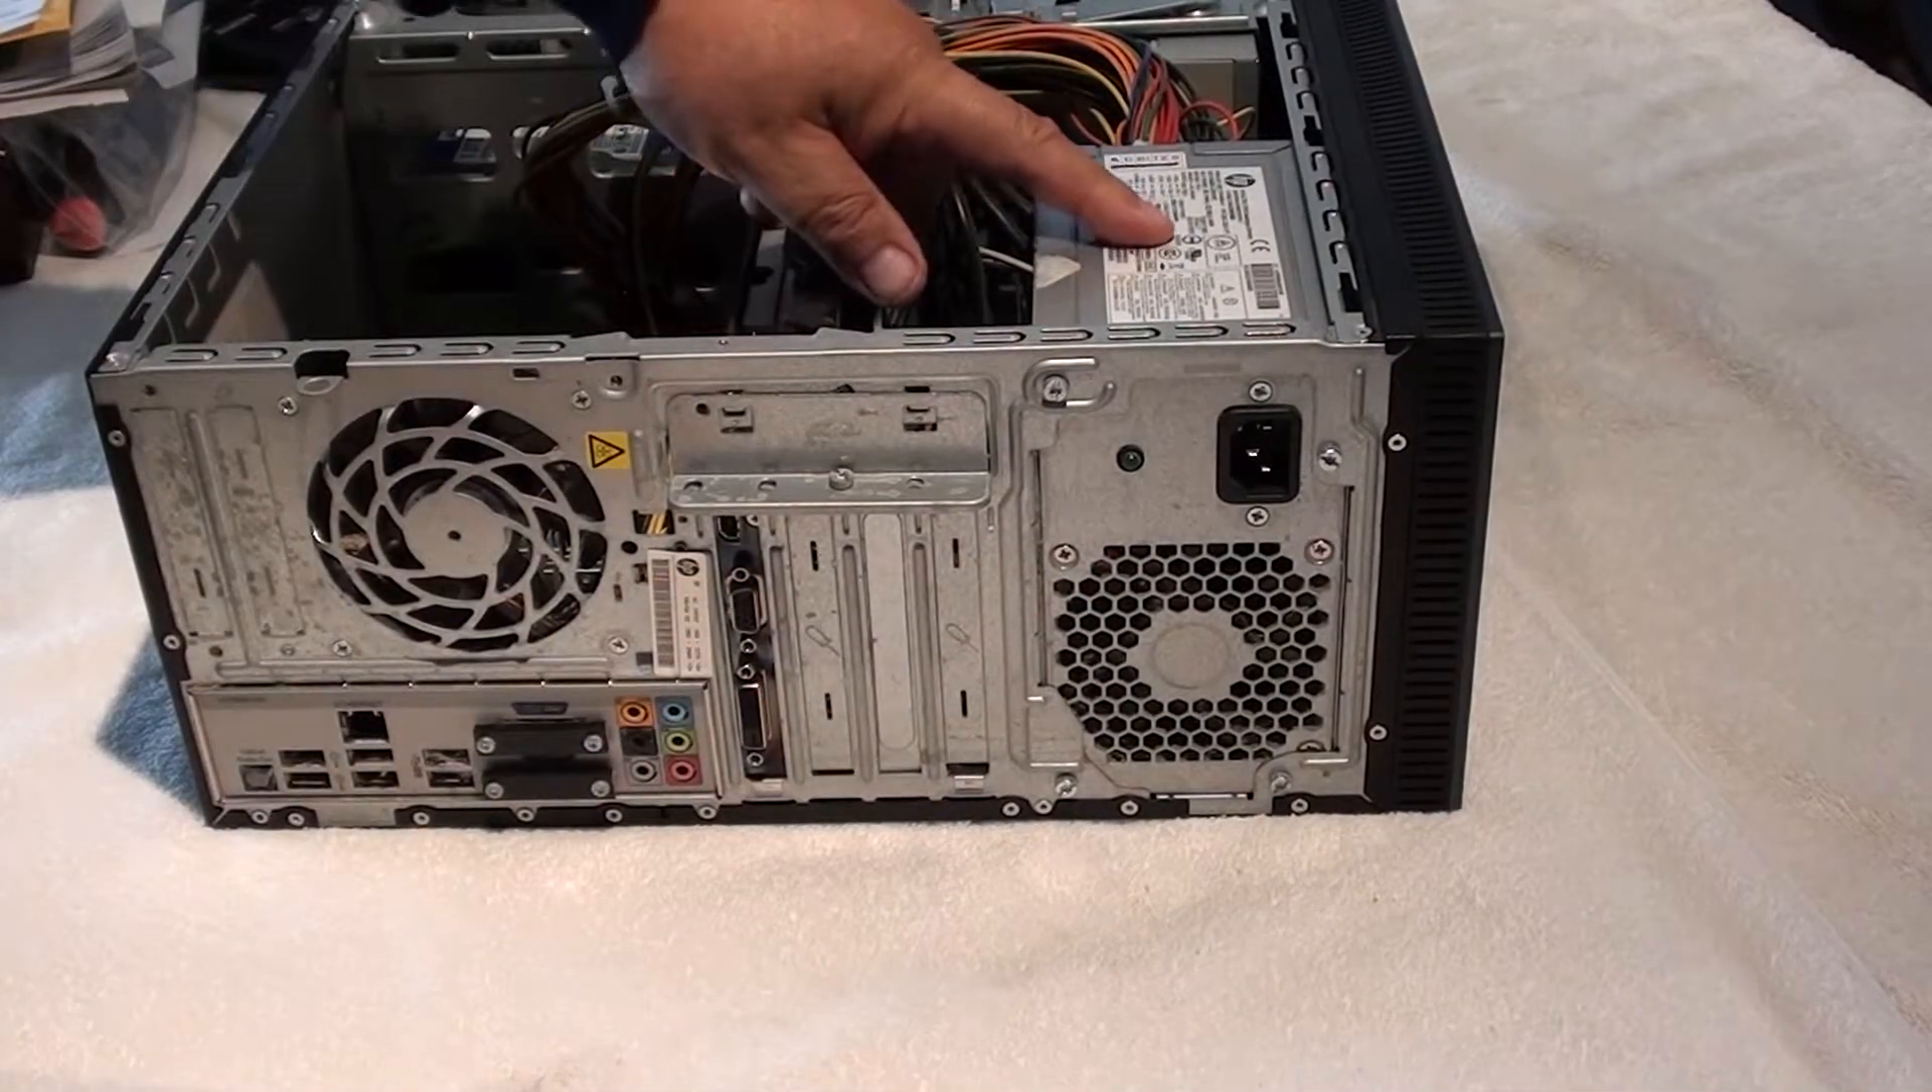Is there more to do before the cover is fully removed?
No.